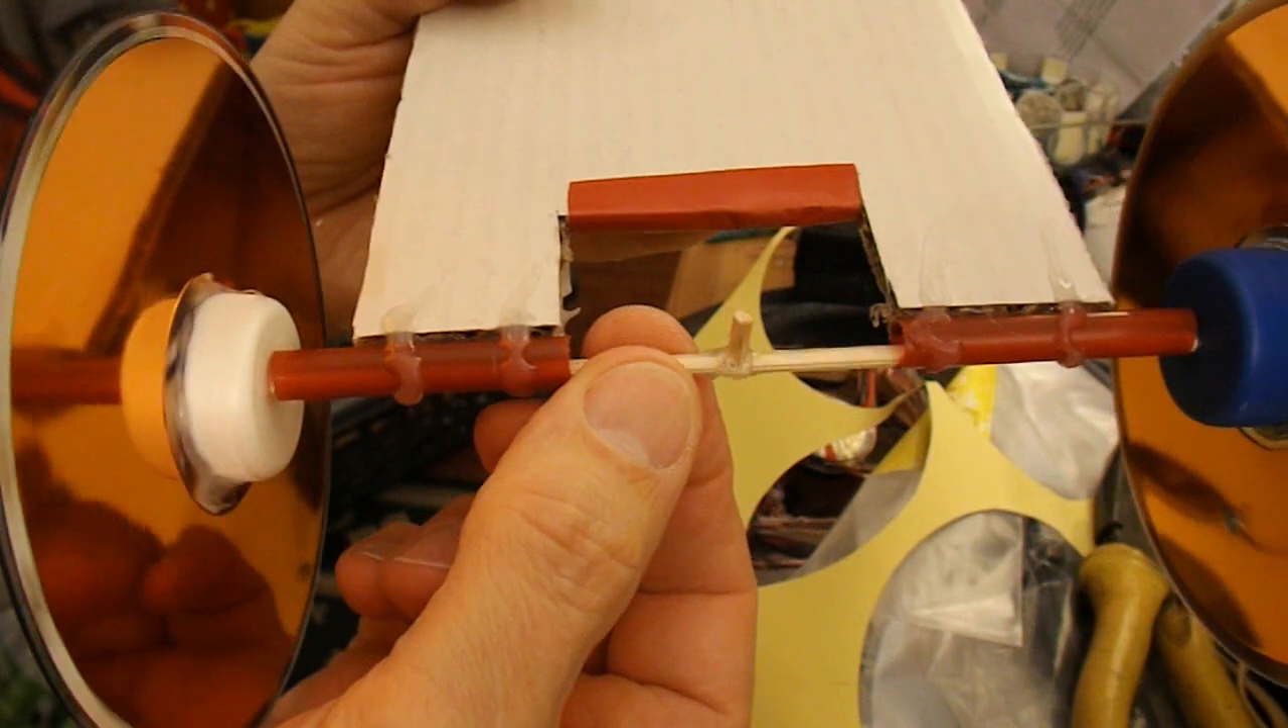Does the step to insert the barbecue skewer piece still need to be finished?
No.